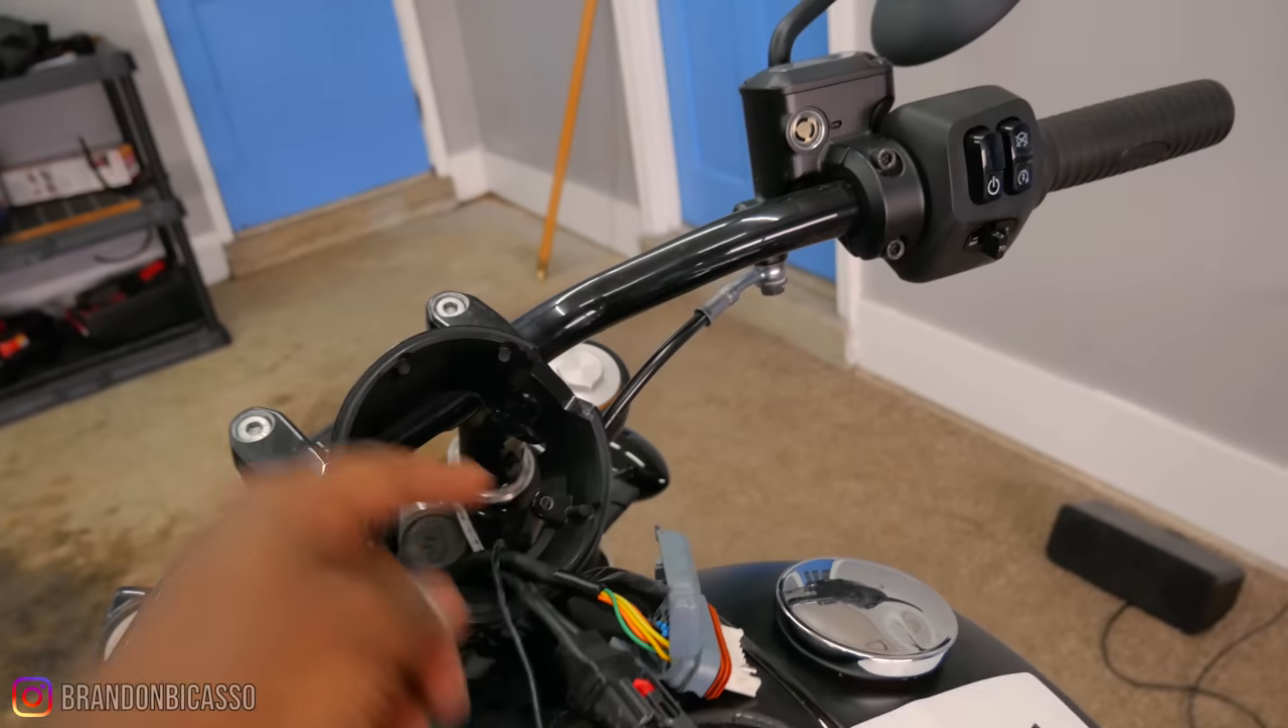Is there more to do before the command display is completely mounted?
Yes.